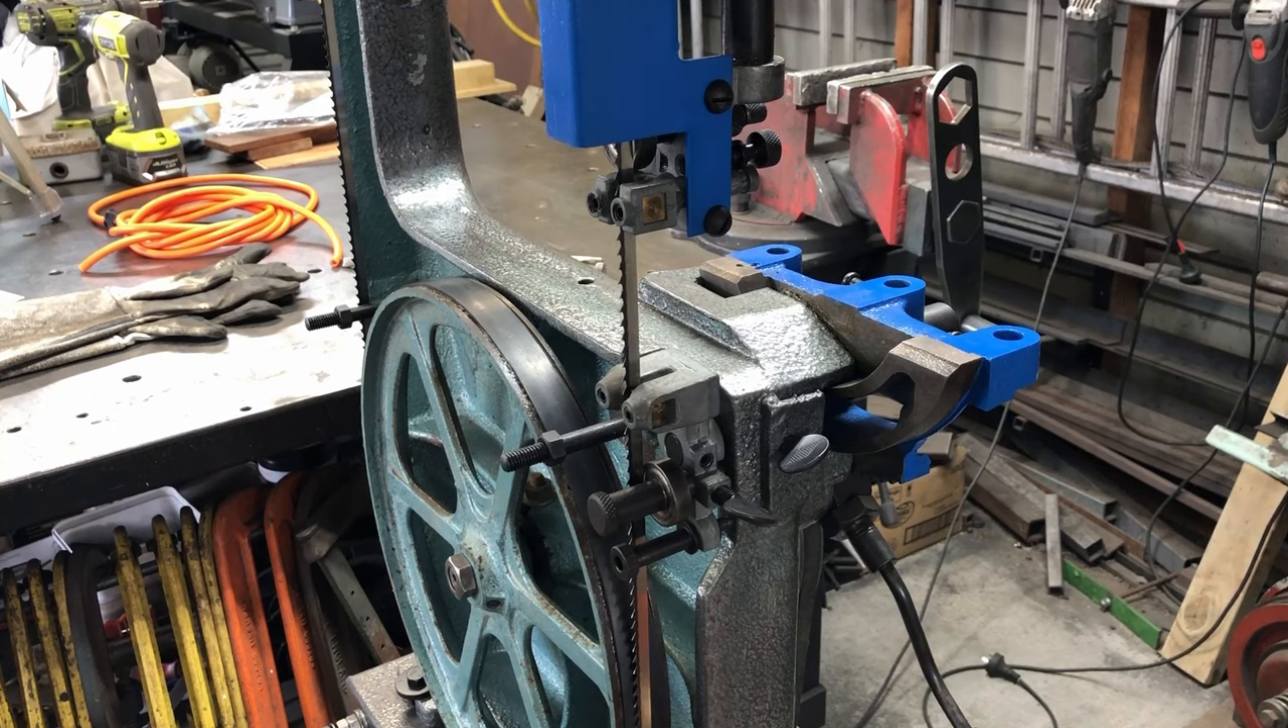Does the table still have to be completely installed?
Yes.